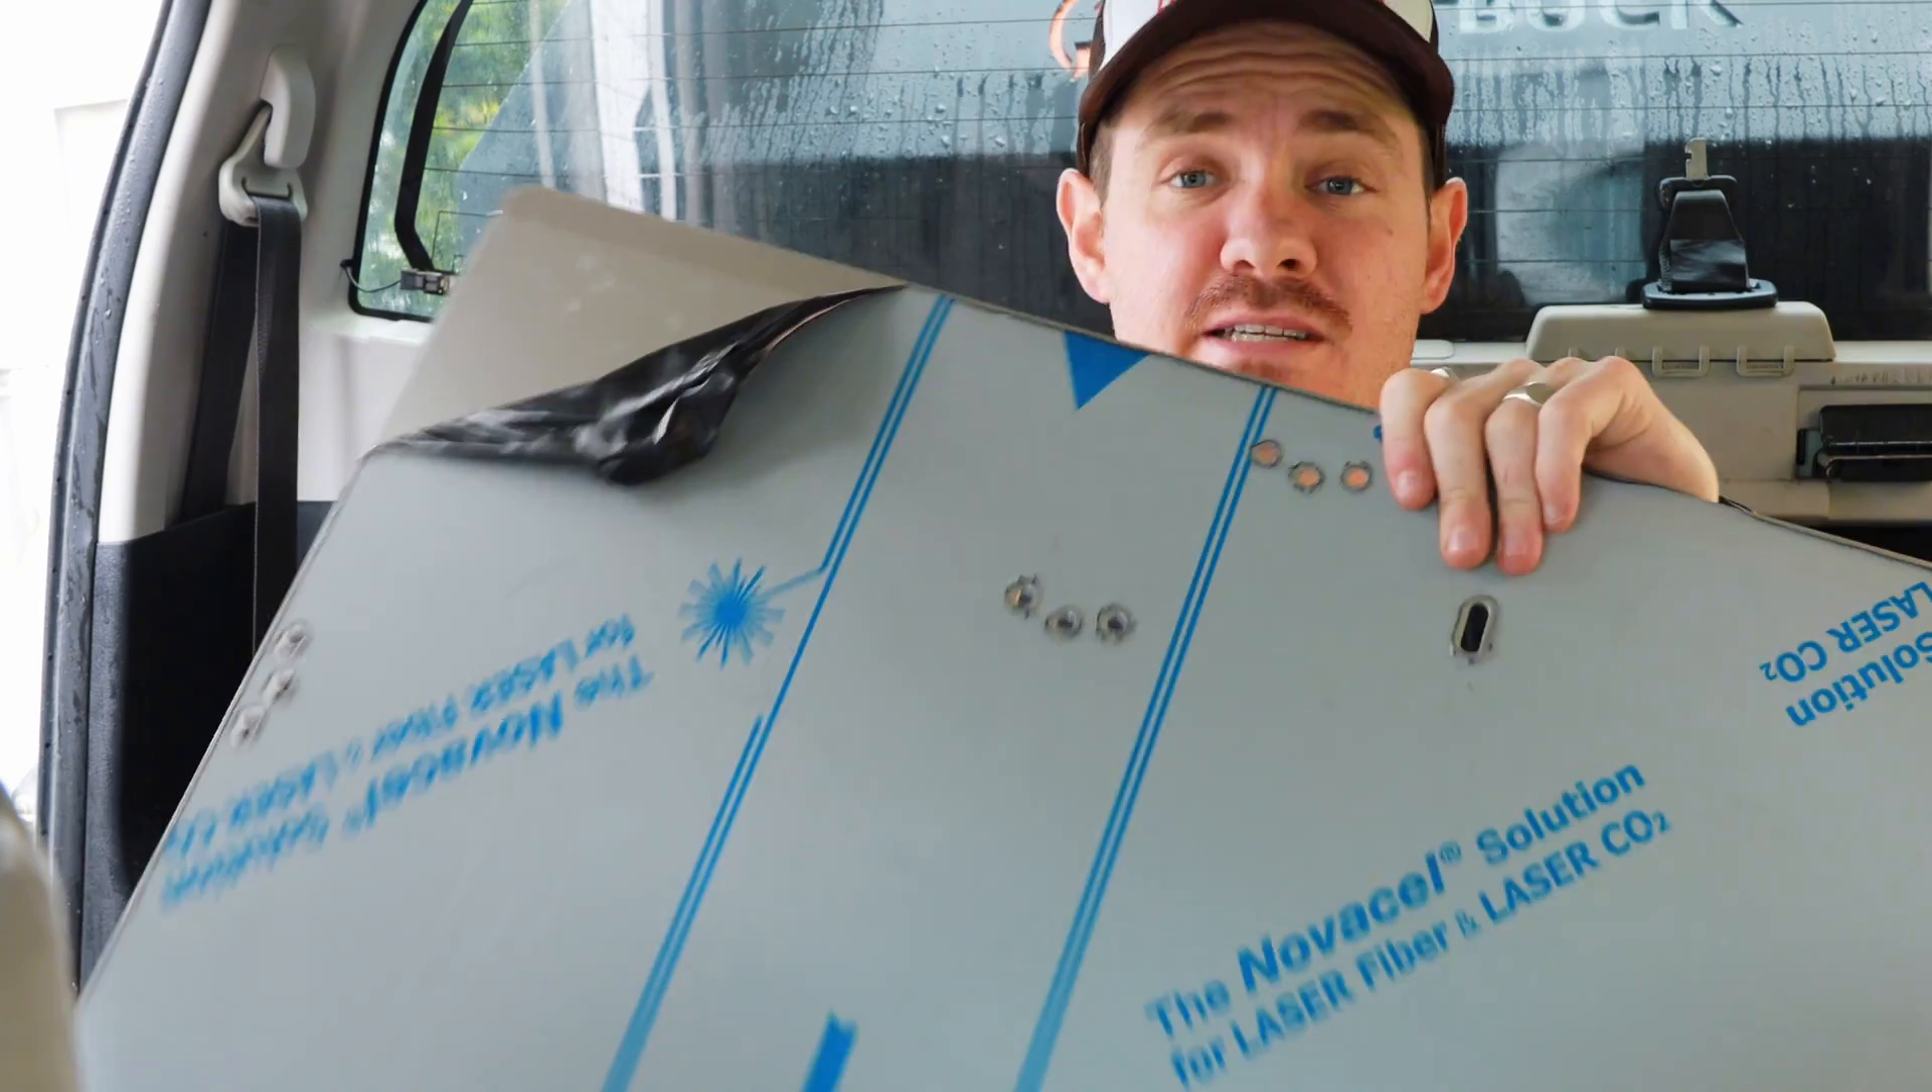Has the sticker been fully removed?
No.